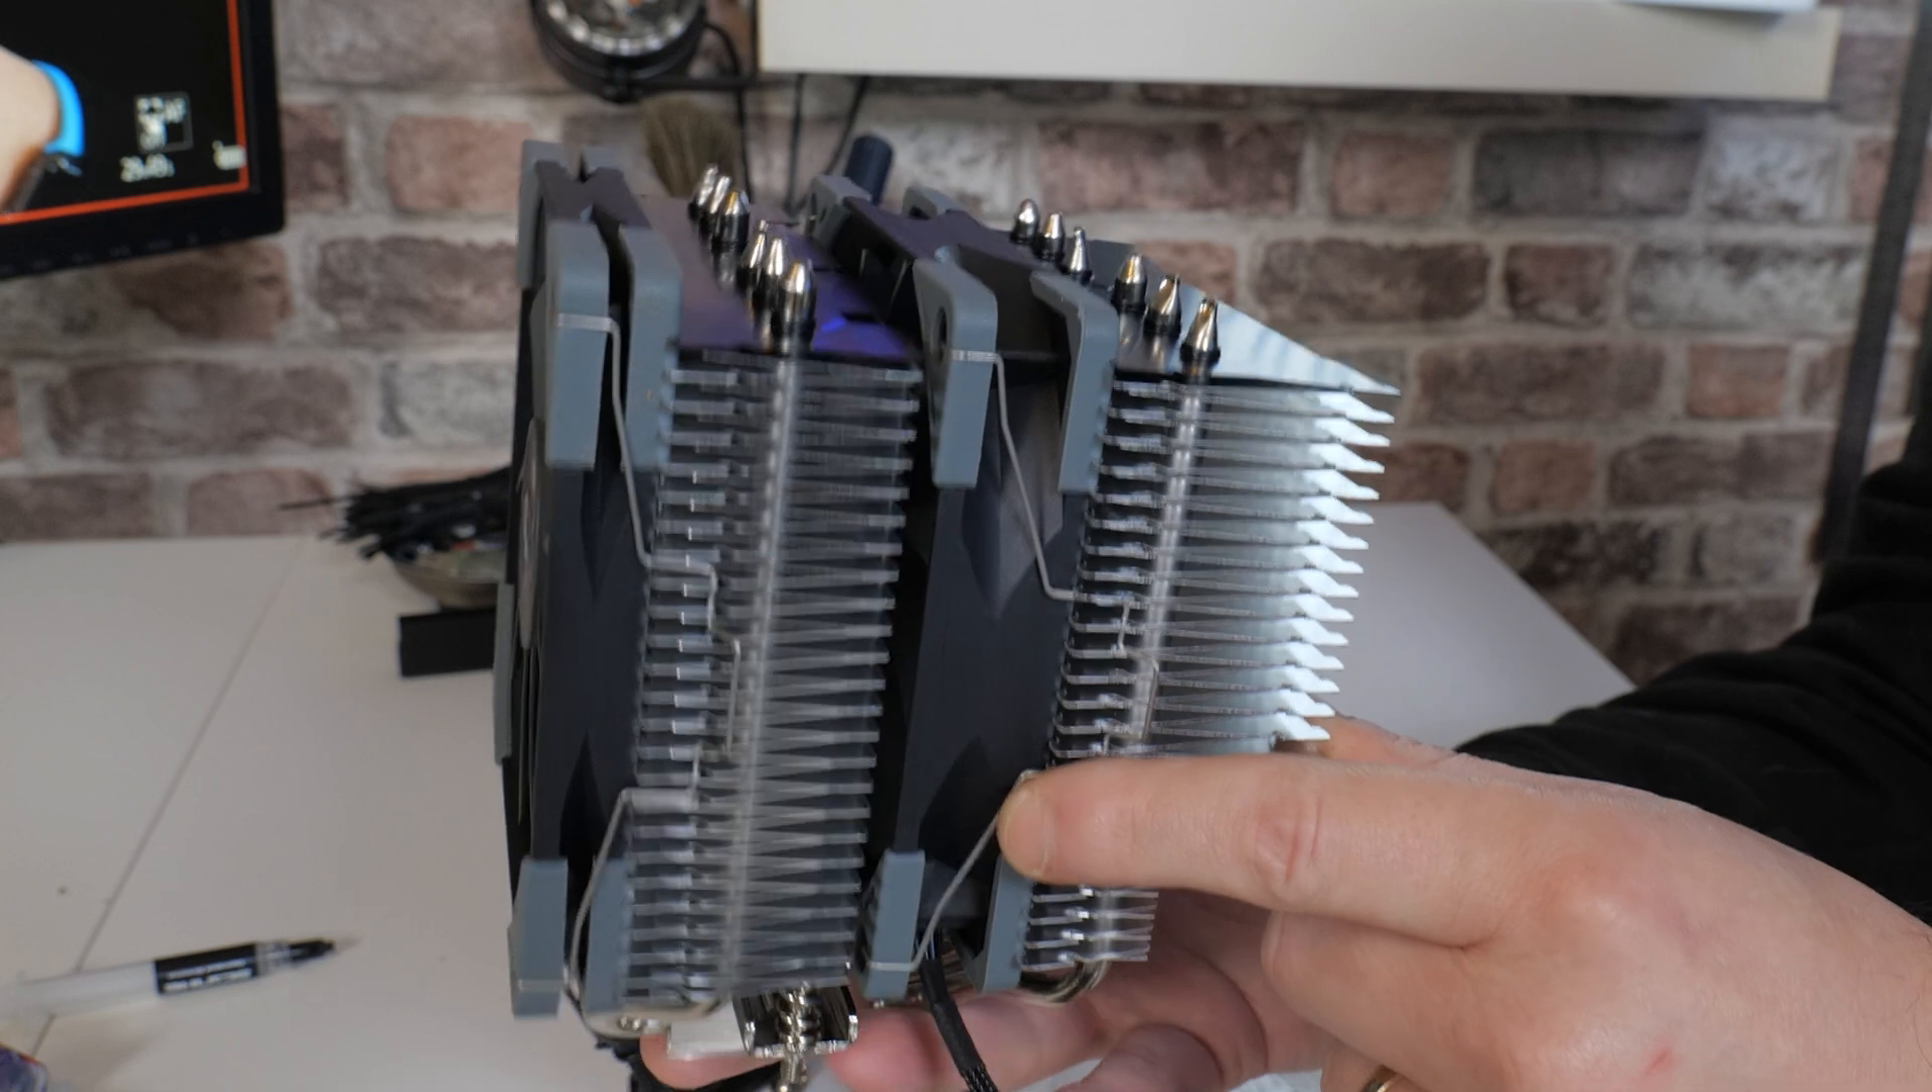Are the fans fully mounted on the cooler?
Yes.